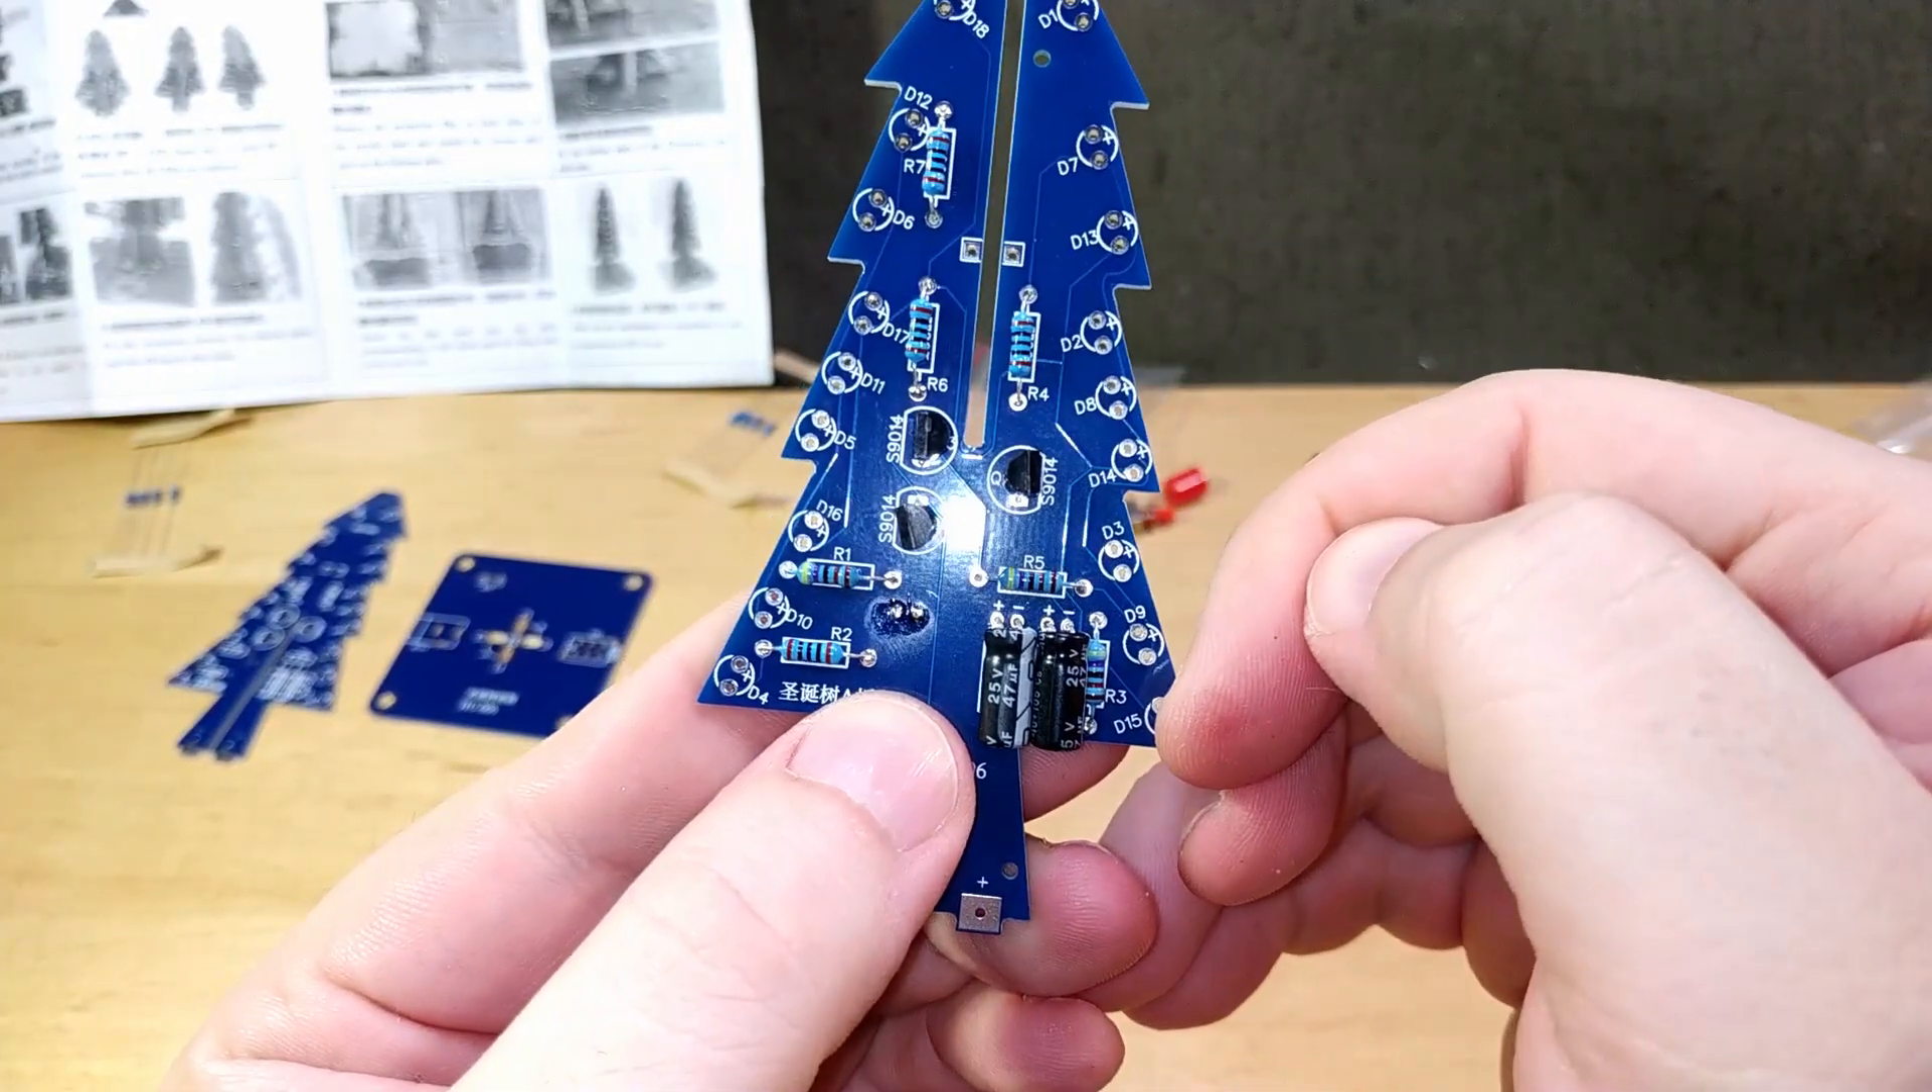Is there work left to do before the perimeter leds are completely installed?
Yes.